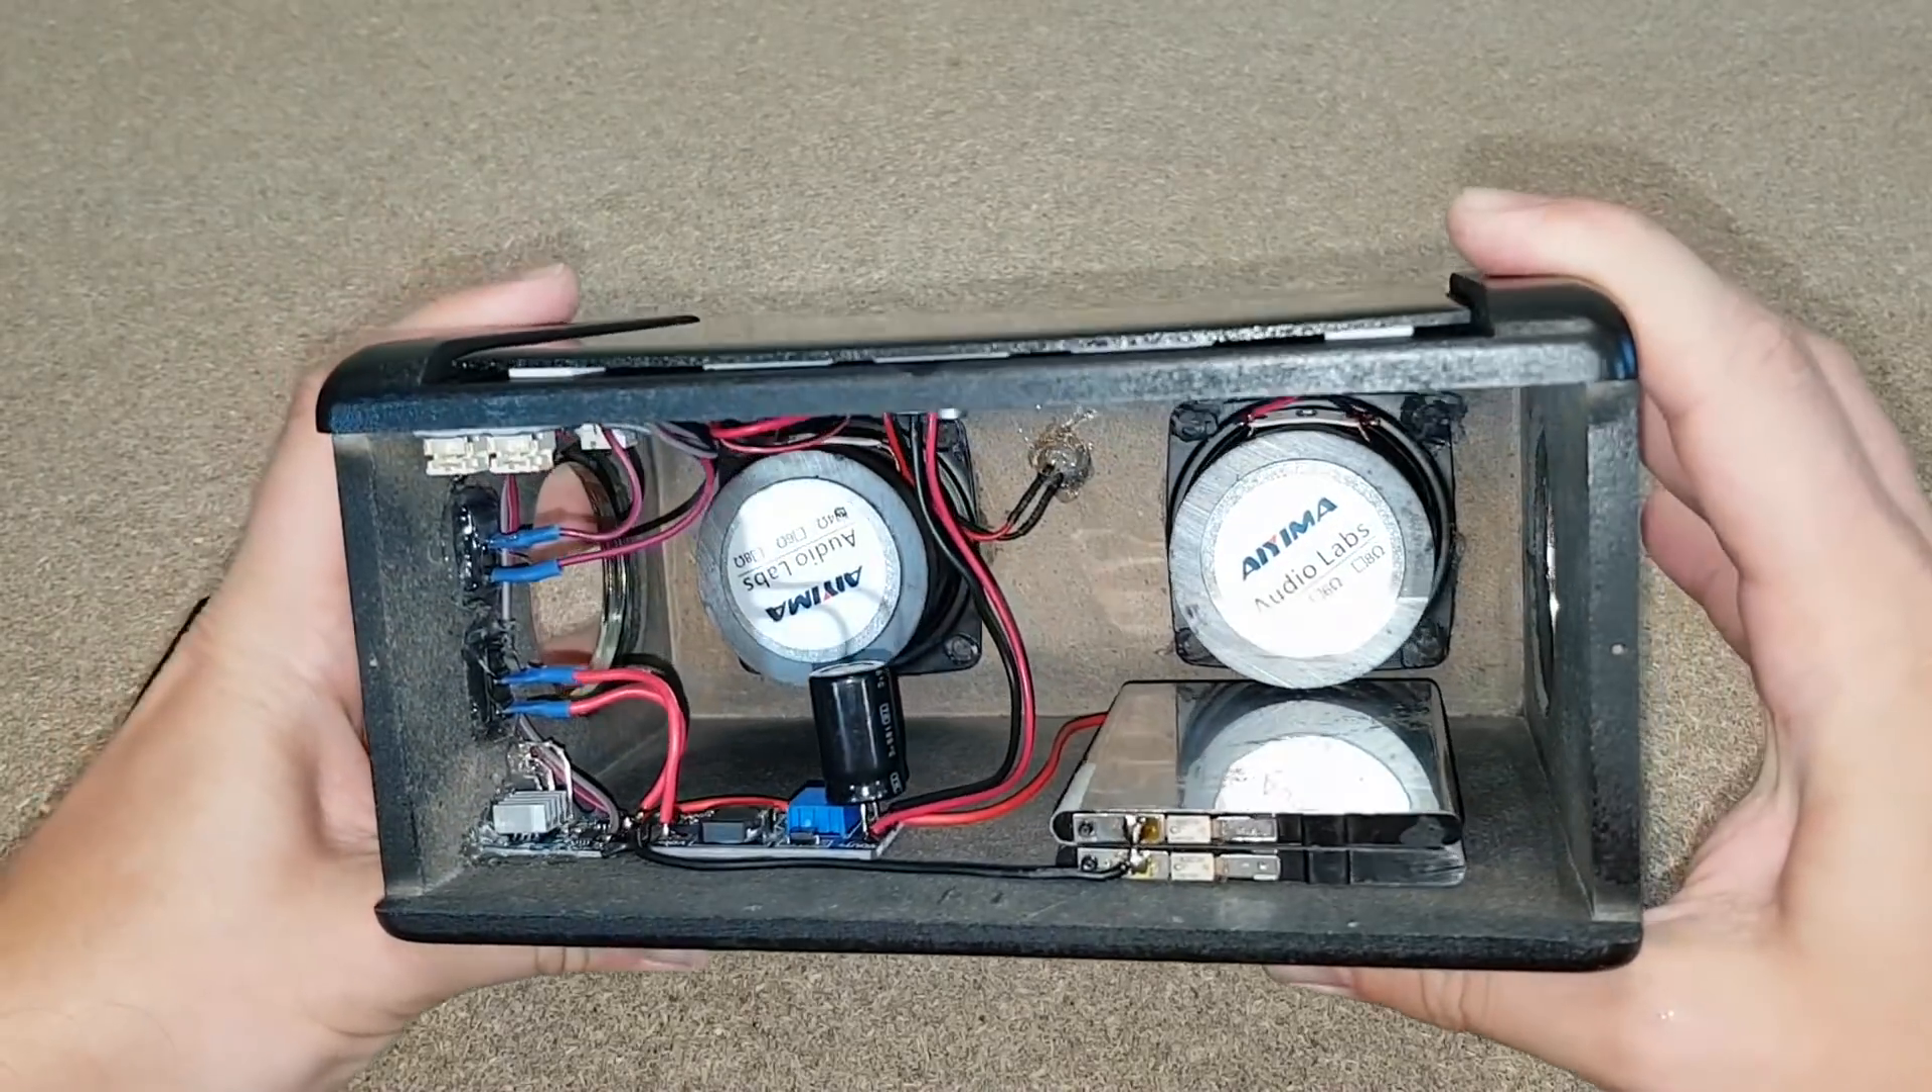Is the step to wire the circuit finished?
Yes.